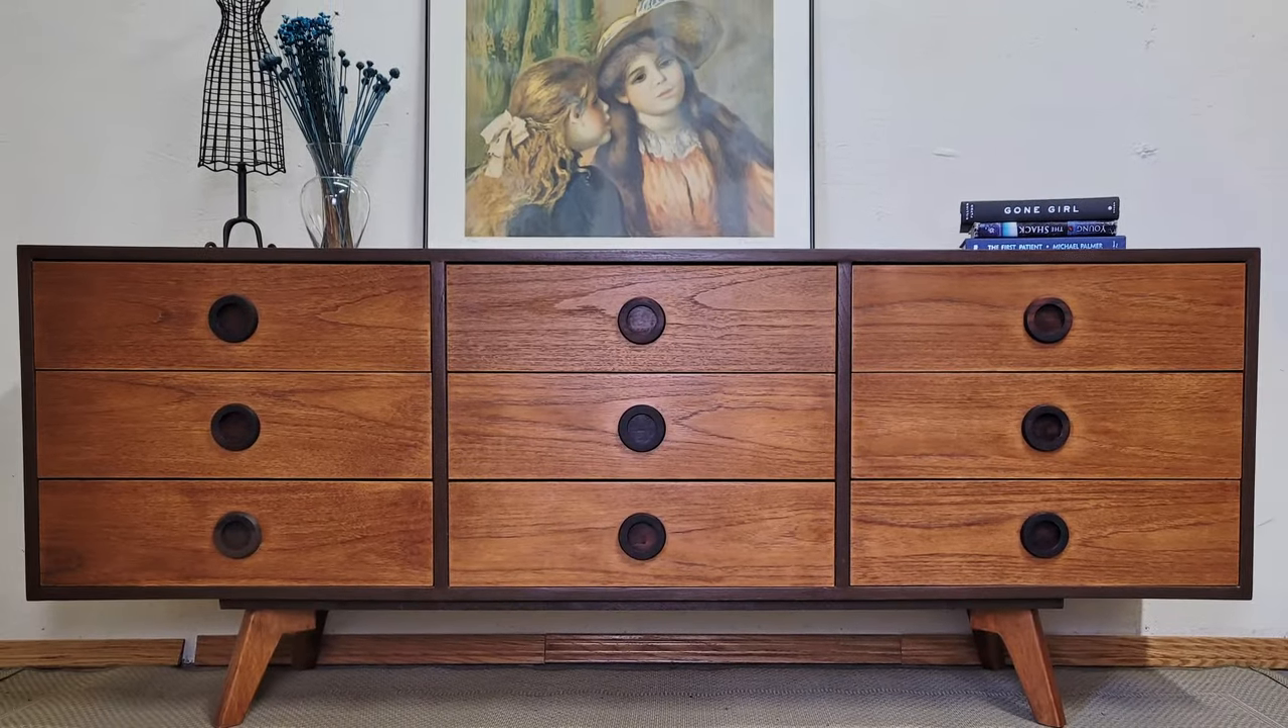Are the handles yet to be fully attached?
No.